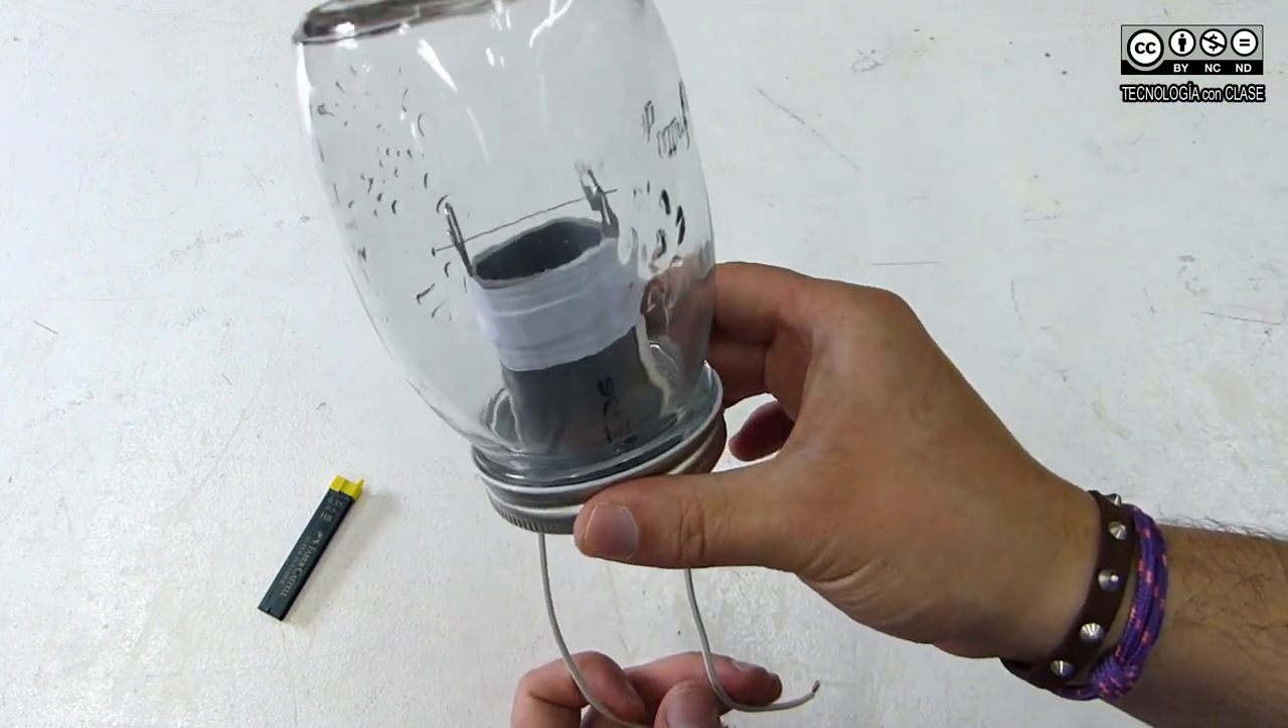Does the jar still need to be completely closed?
No.